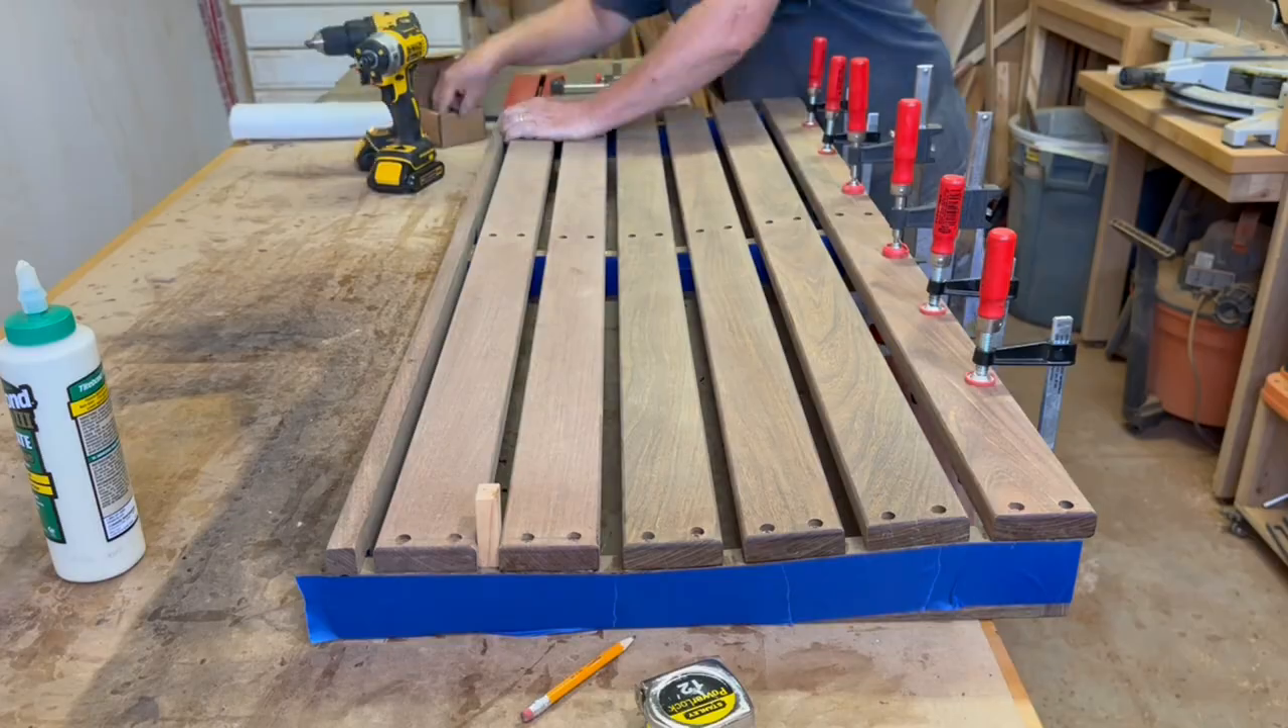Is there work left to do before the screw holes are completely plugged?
Yes.